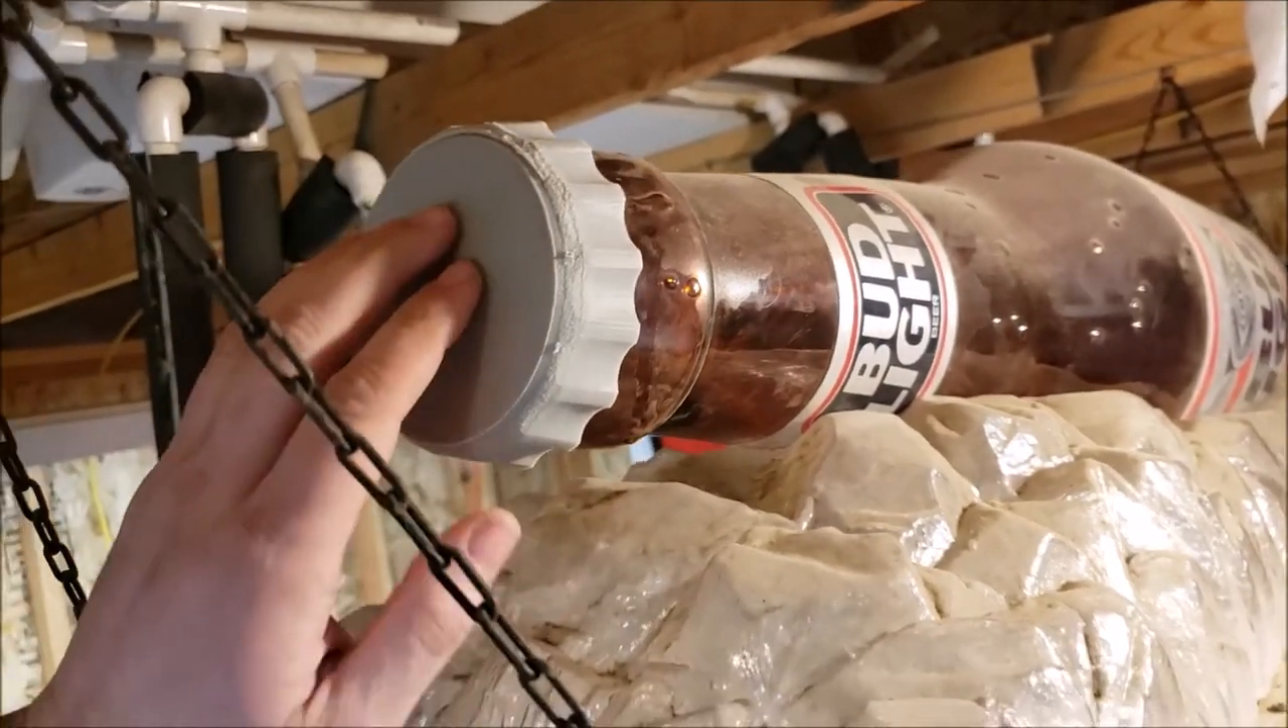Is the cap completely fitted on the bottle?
Yes.